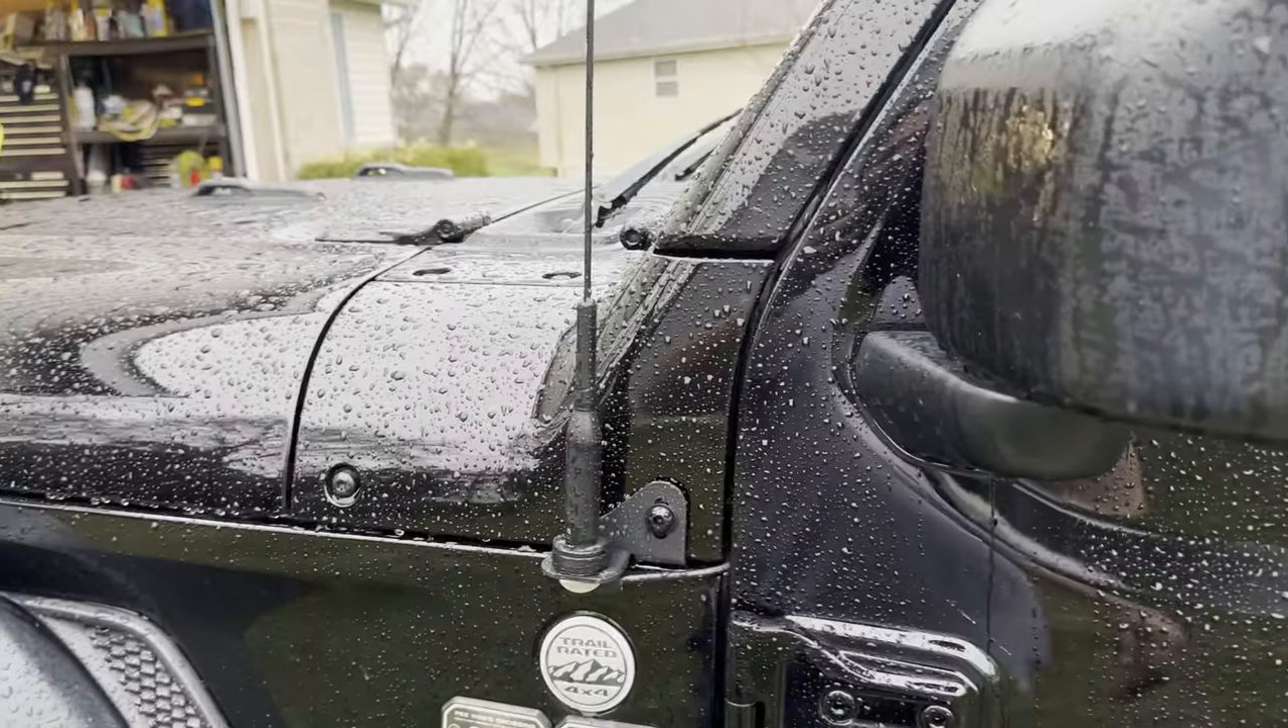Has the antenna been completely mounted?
Yes.